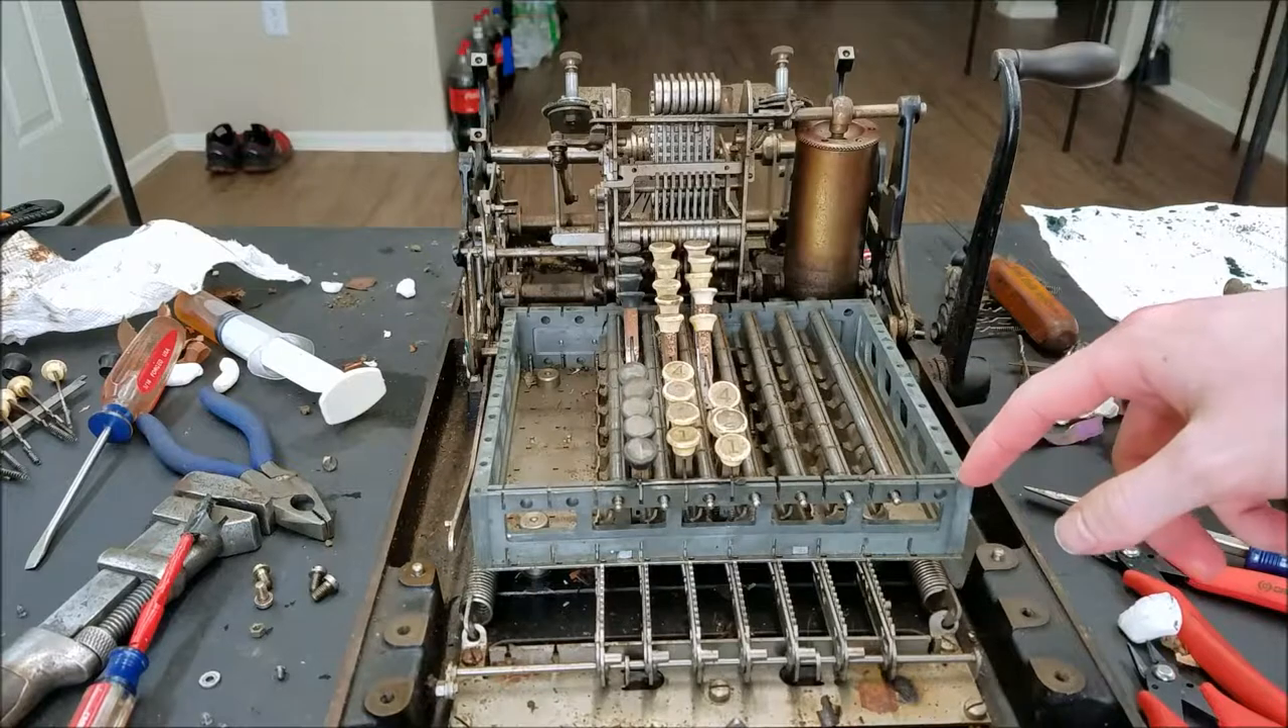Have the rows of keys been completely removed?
No.